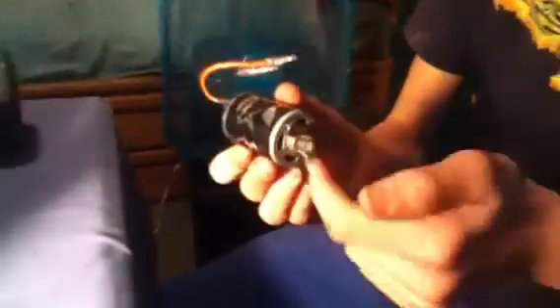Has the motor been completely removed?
Yes.